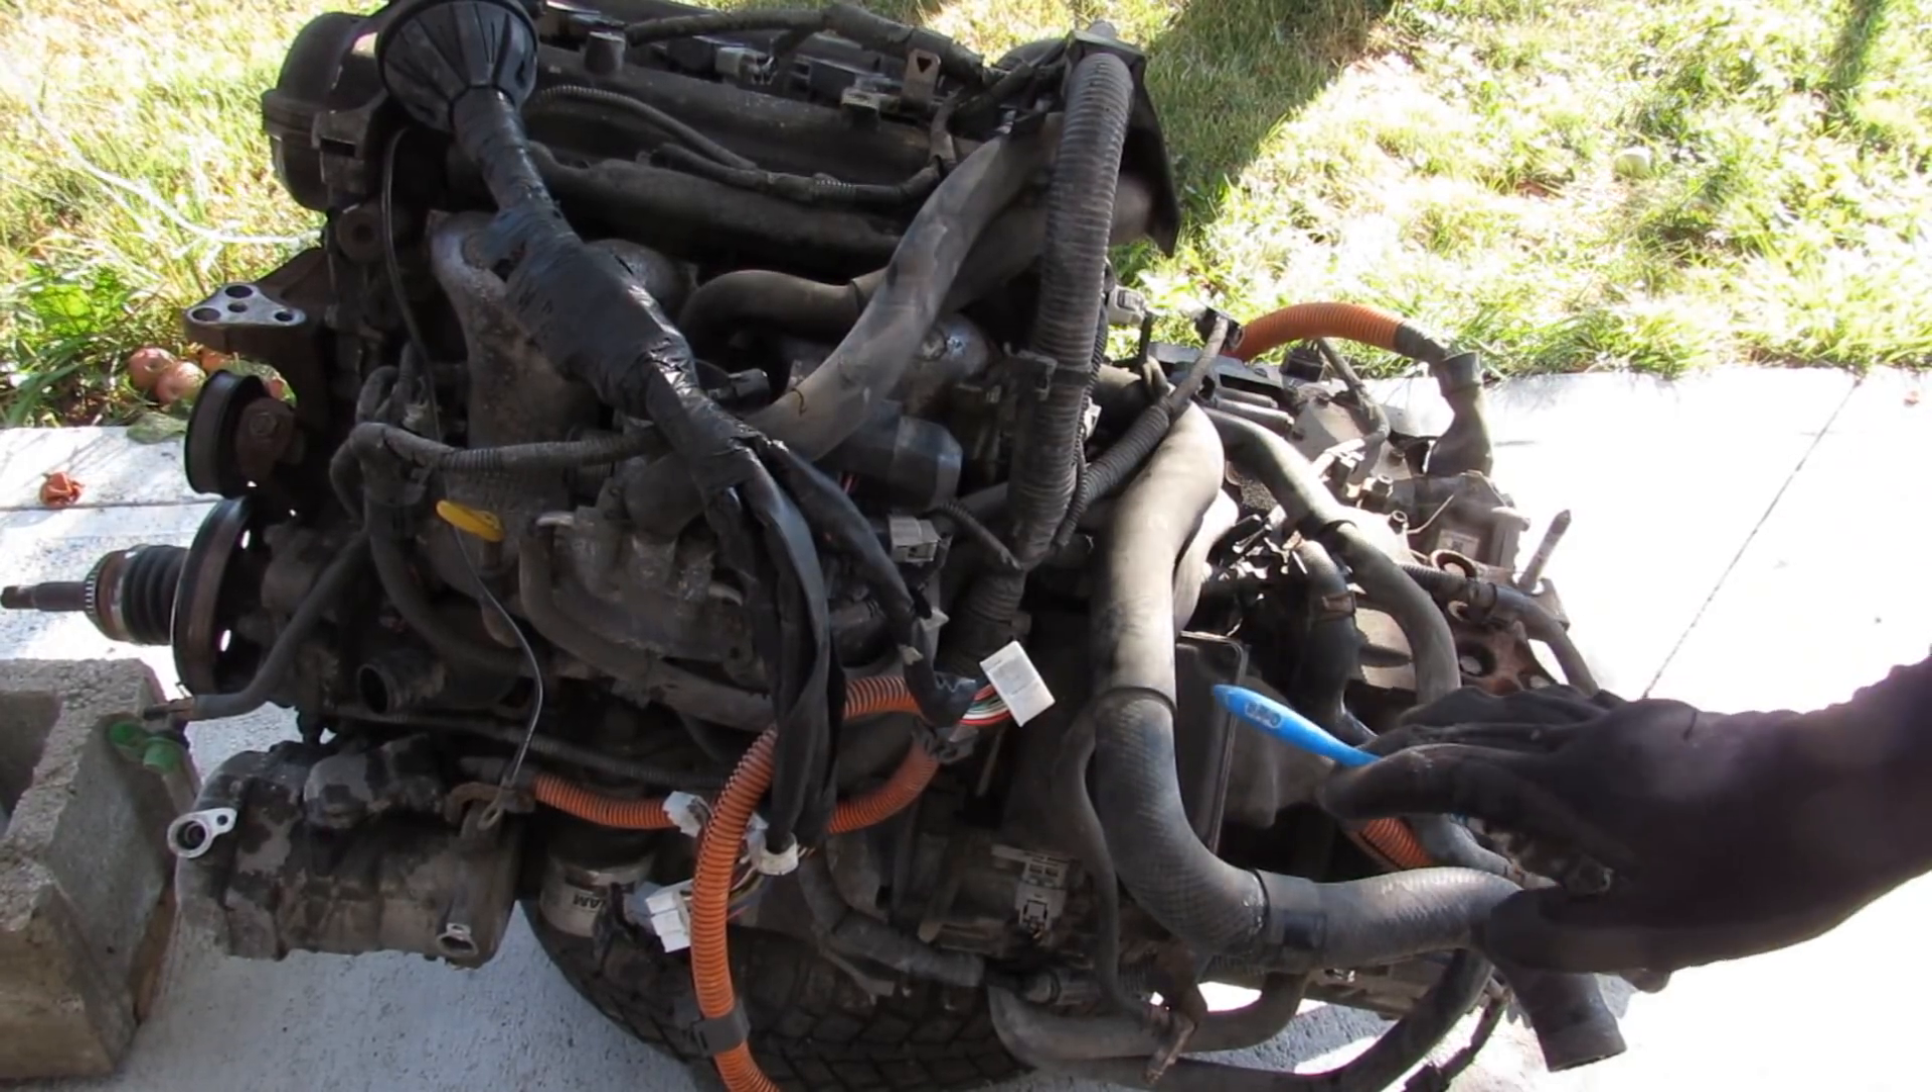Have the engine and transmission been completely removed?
Yes.